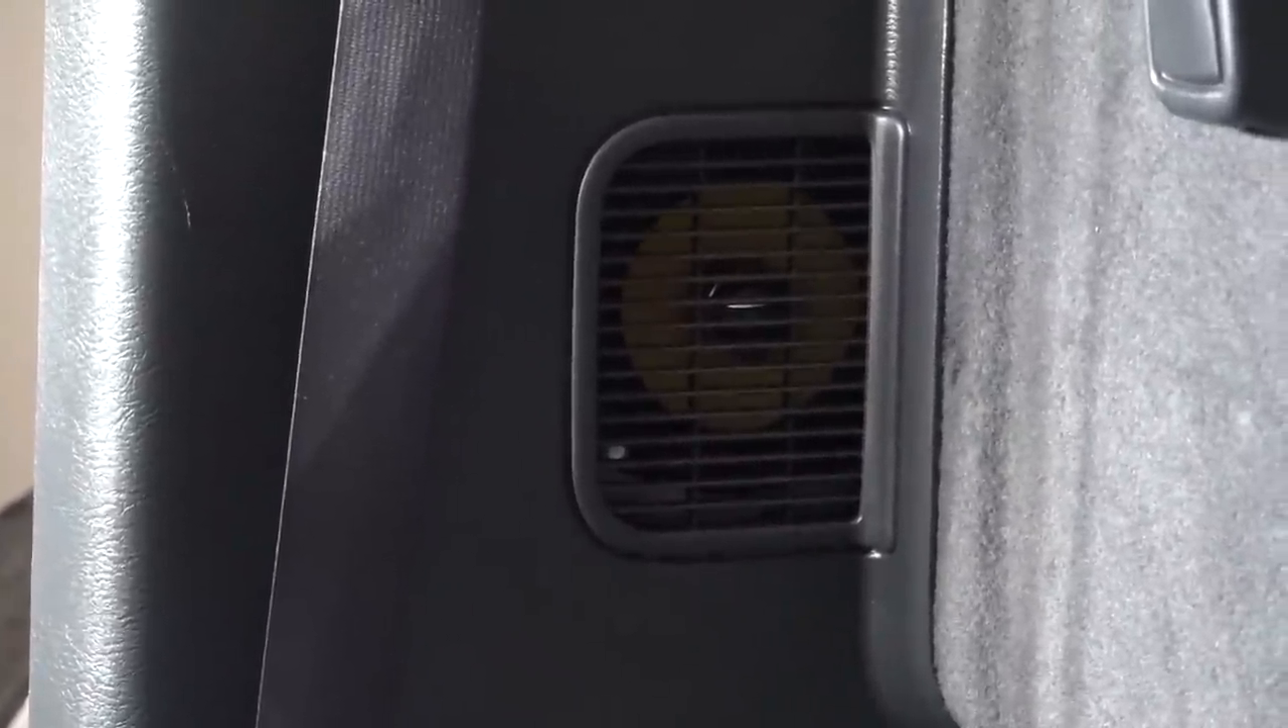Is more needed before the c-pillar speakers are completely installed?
No.